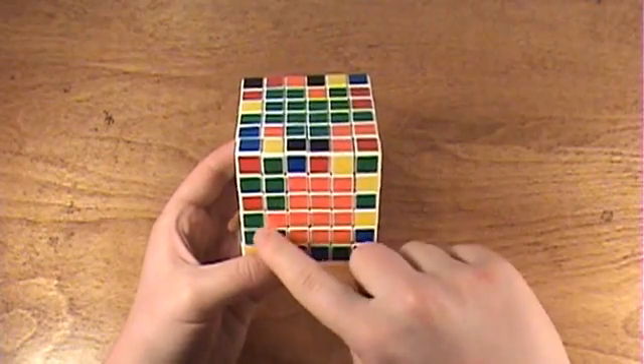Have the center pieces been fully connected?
No.